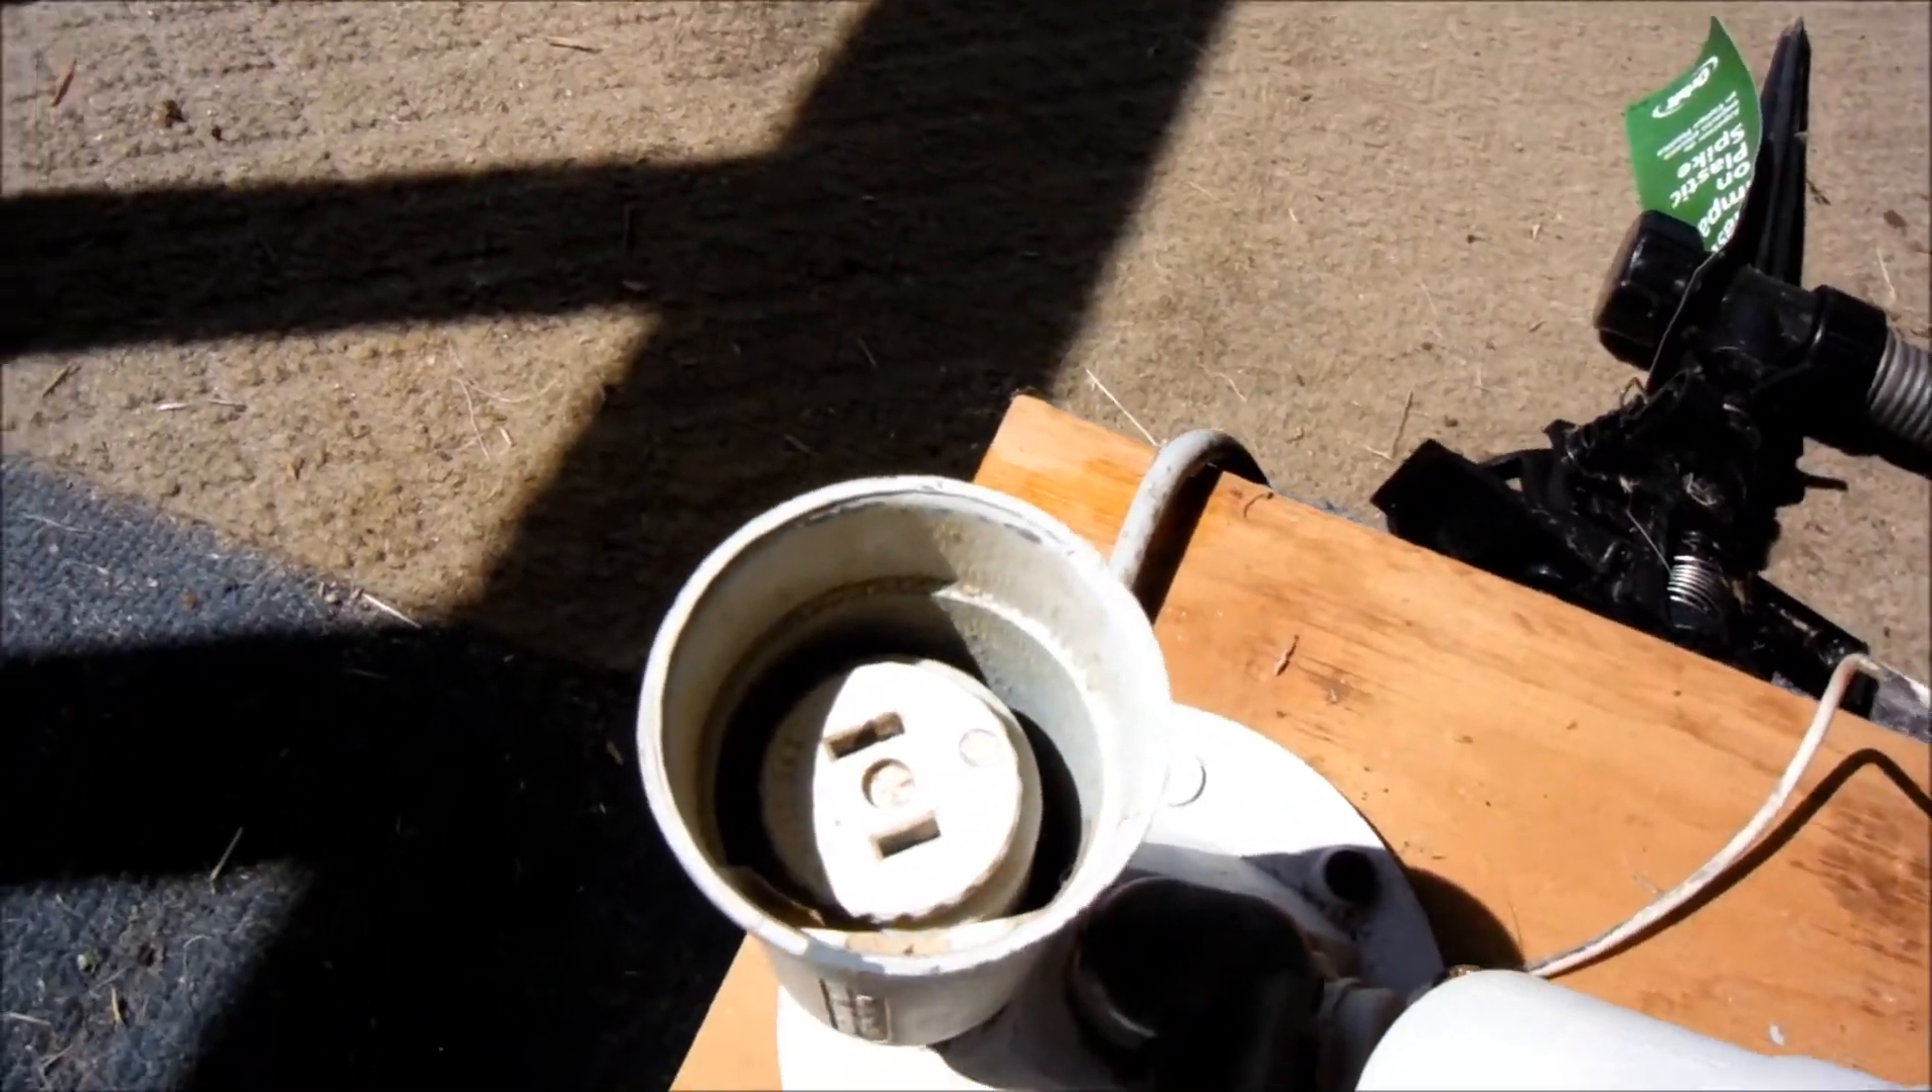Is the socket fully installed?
Yes.